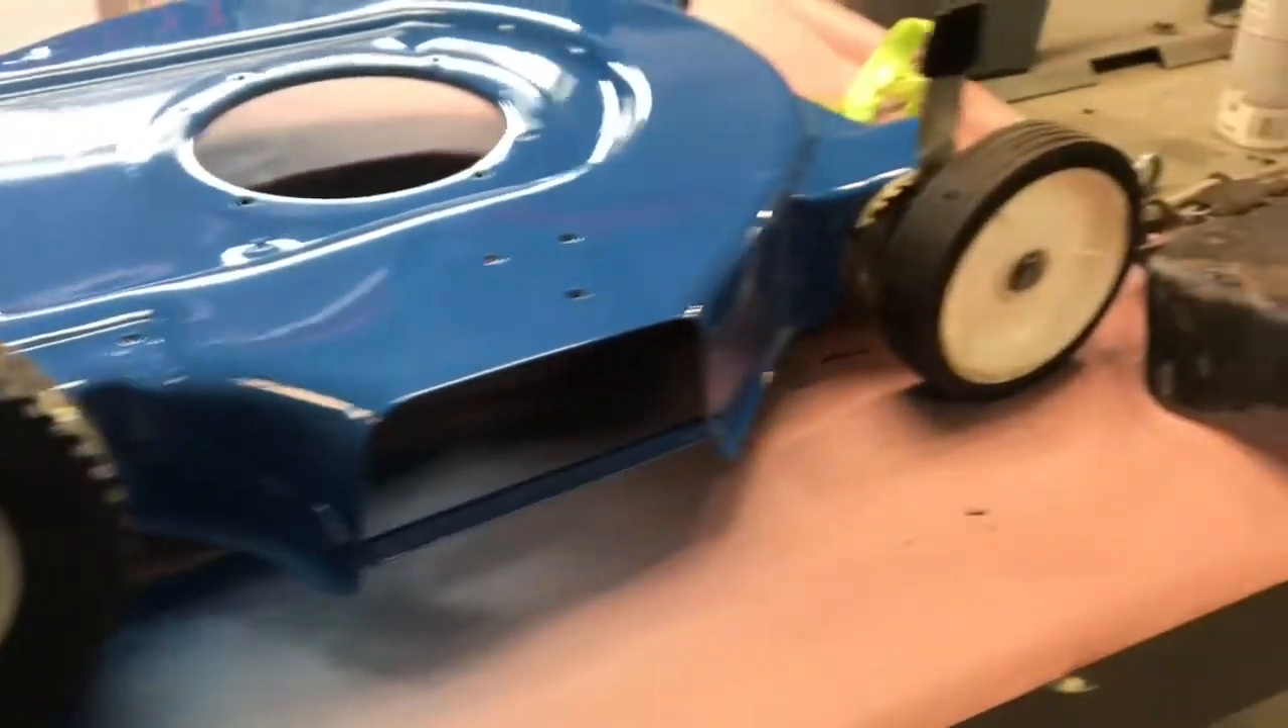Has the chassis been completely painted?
Yes.